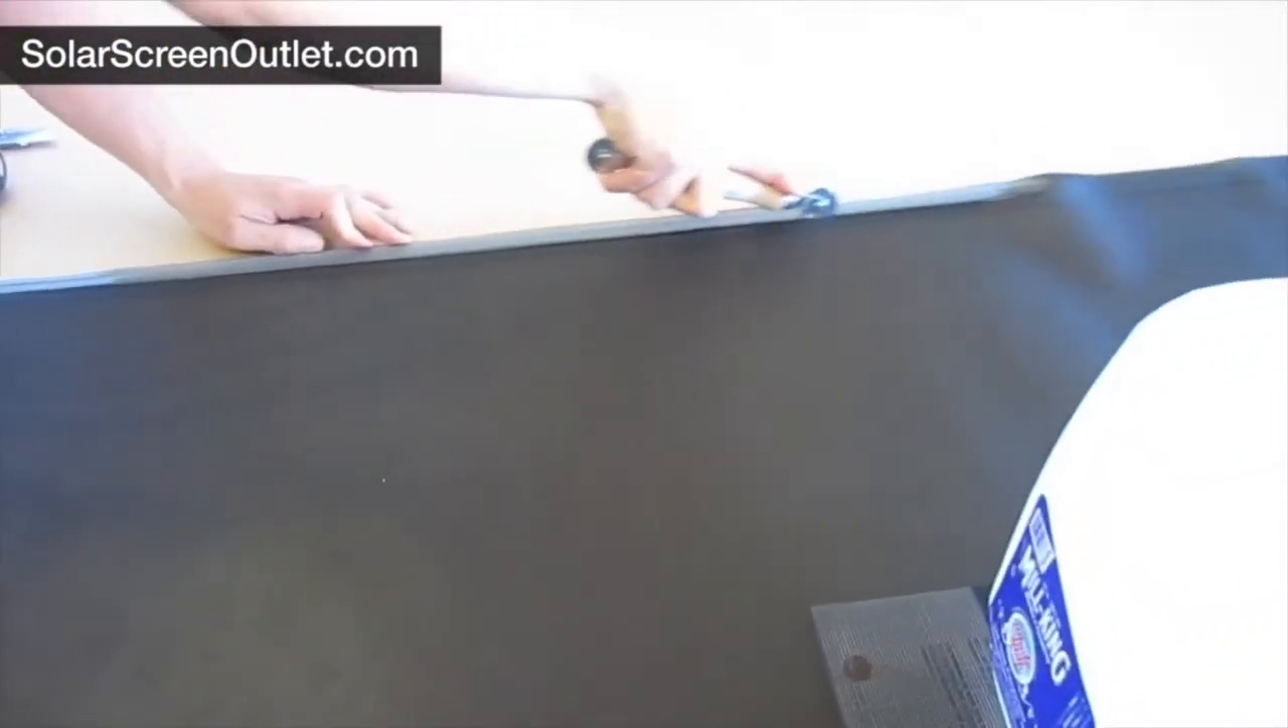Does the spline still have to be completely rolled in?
Yes.